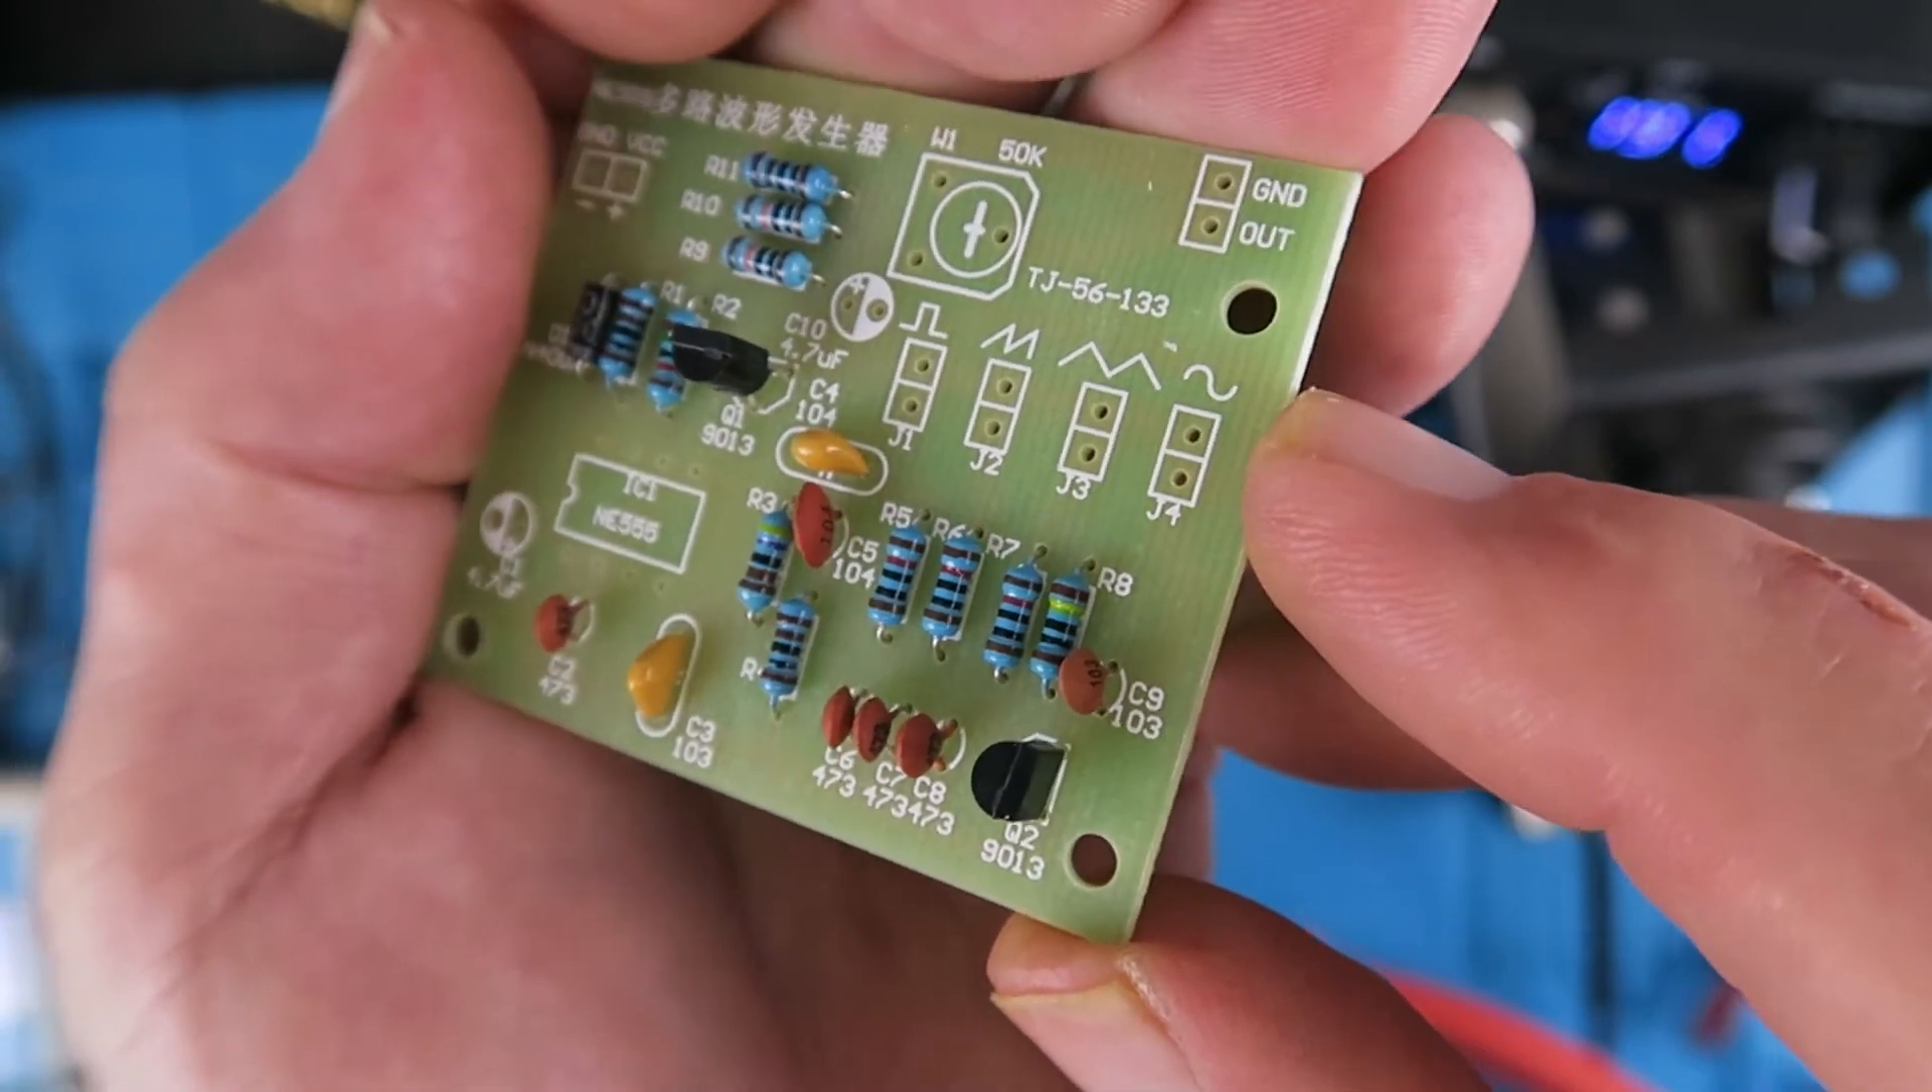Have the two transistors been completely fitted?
Yes.